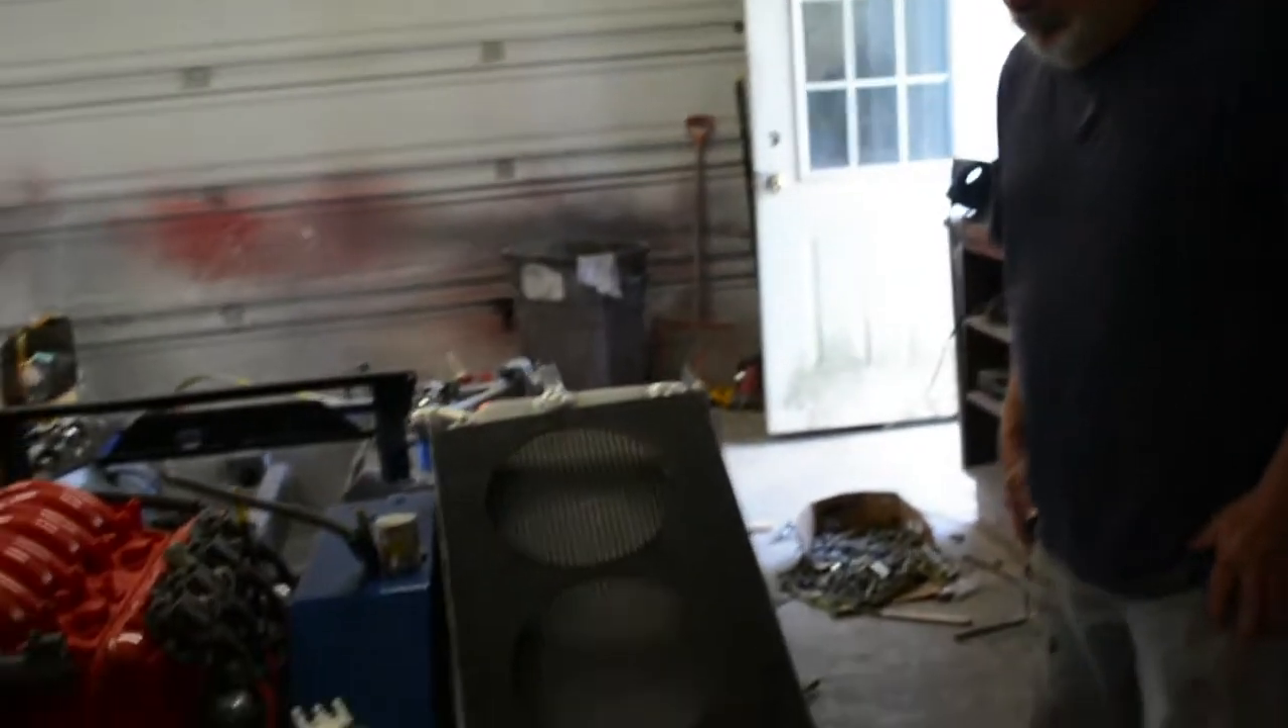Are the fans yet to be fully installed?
Yes.